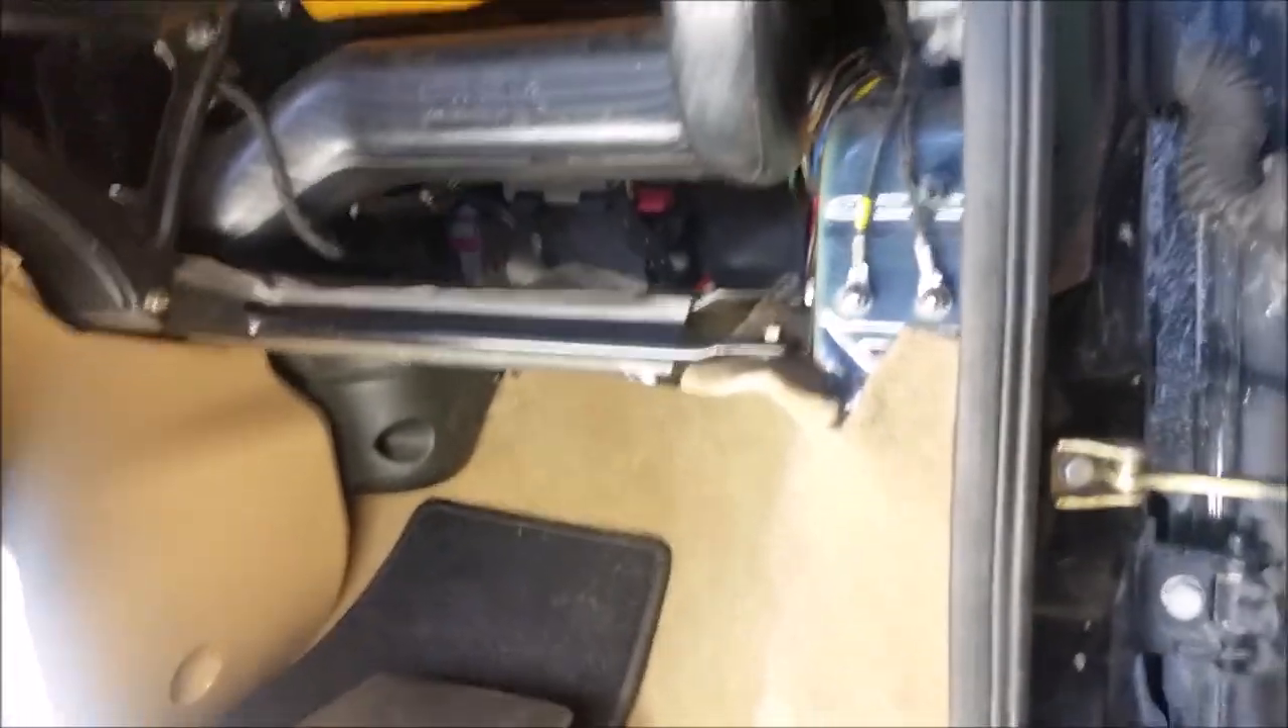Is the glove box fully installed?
No.